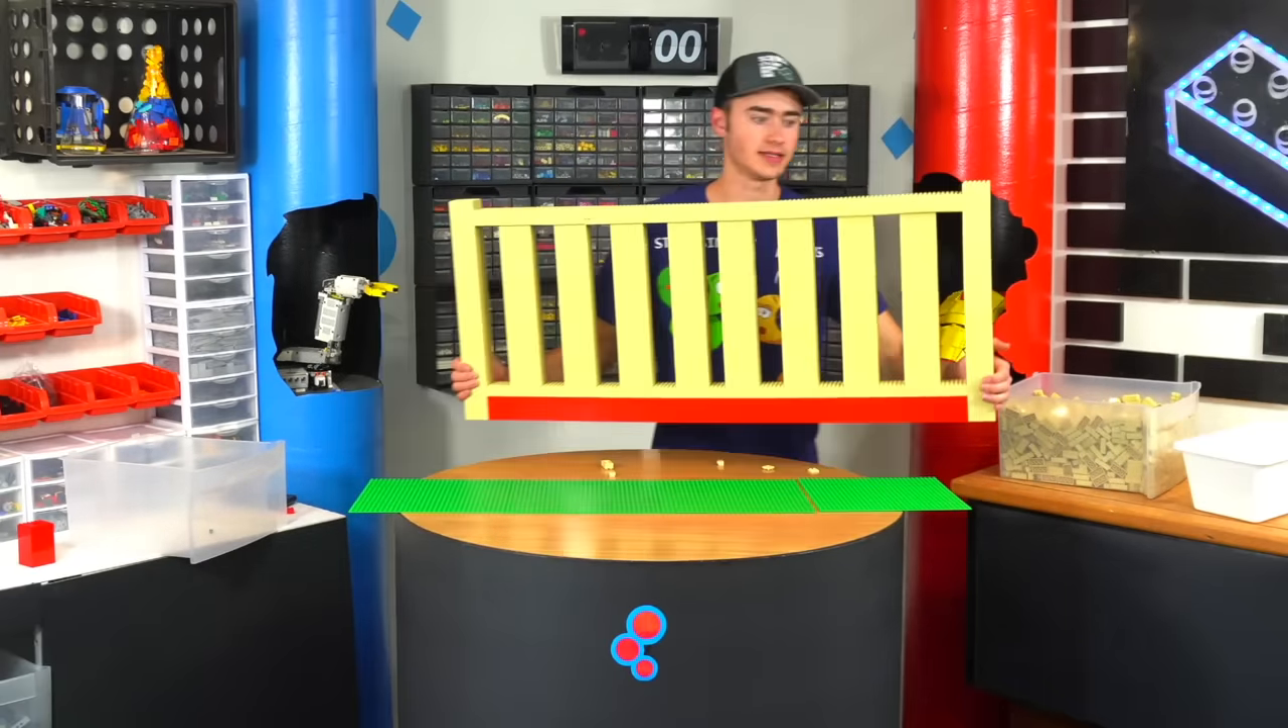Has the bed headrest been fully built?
Yes.